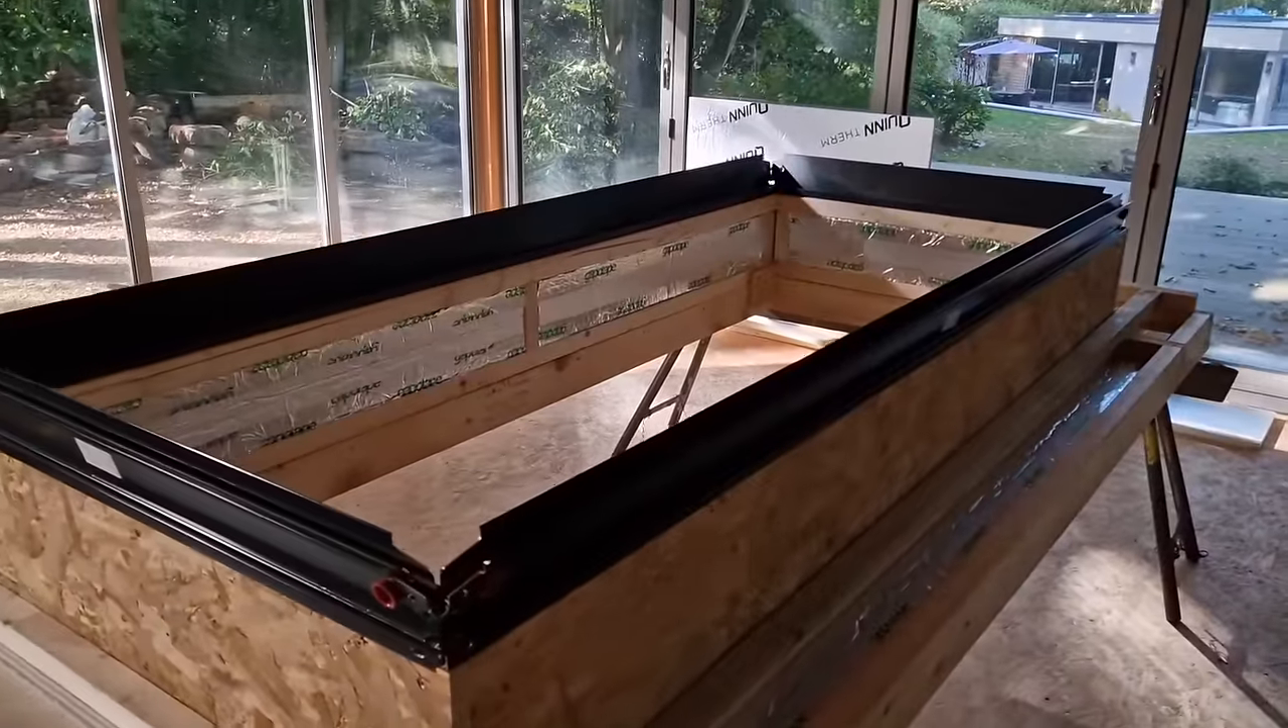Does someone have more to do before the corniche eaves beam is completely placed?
No.